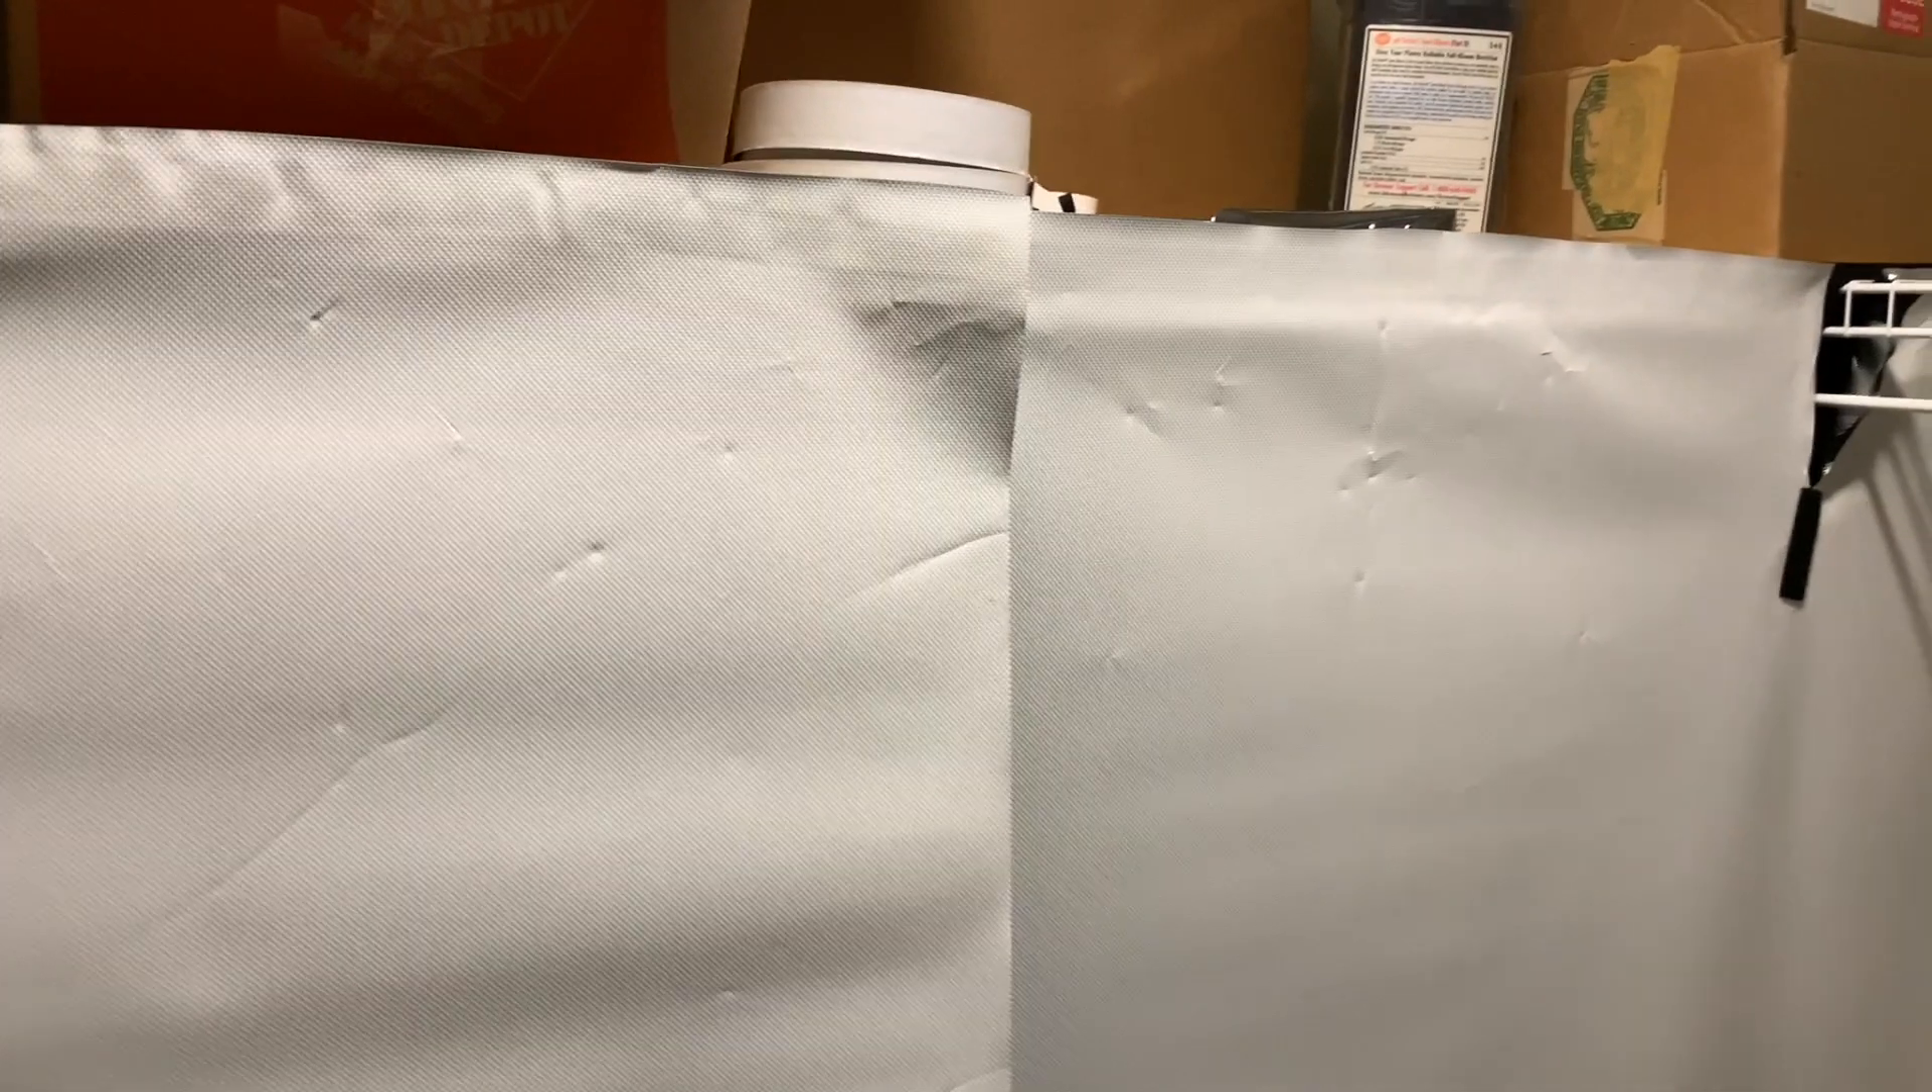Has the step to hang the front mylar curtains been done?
Yes.